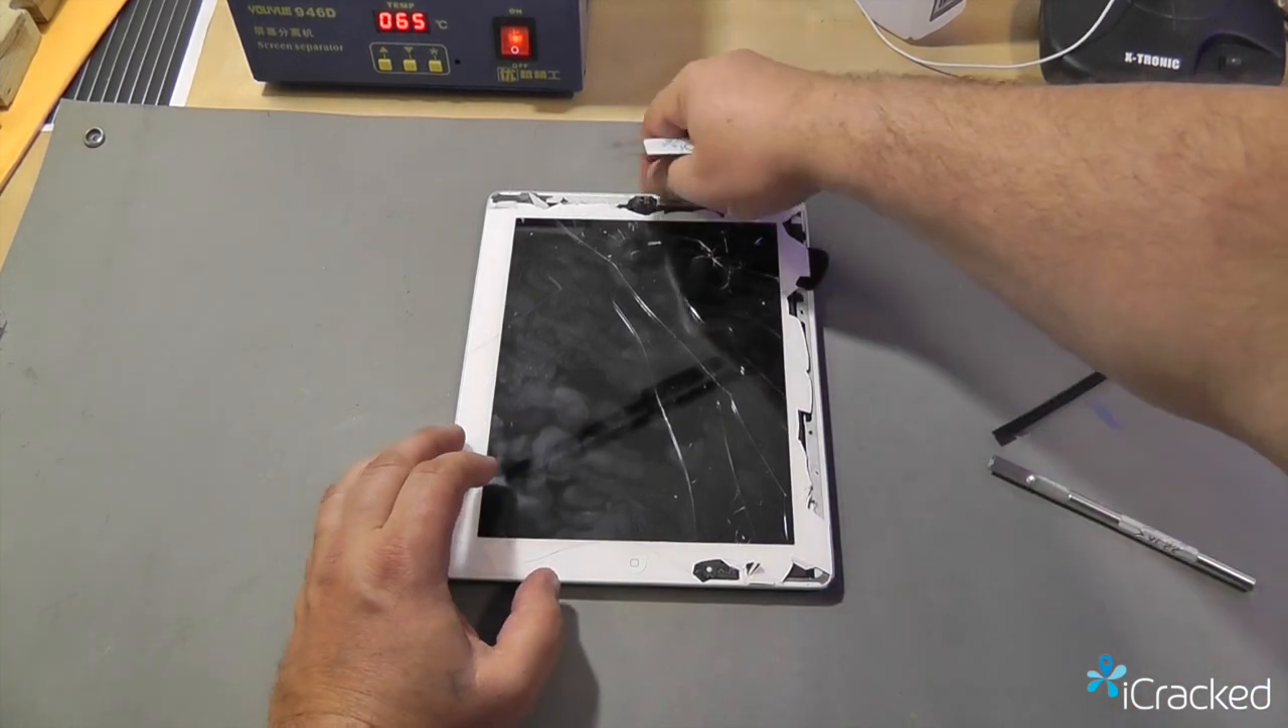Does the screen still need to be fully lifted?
Yes.